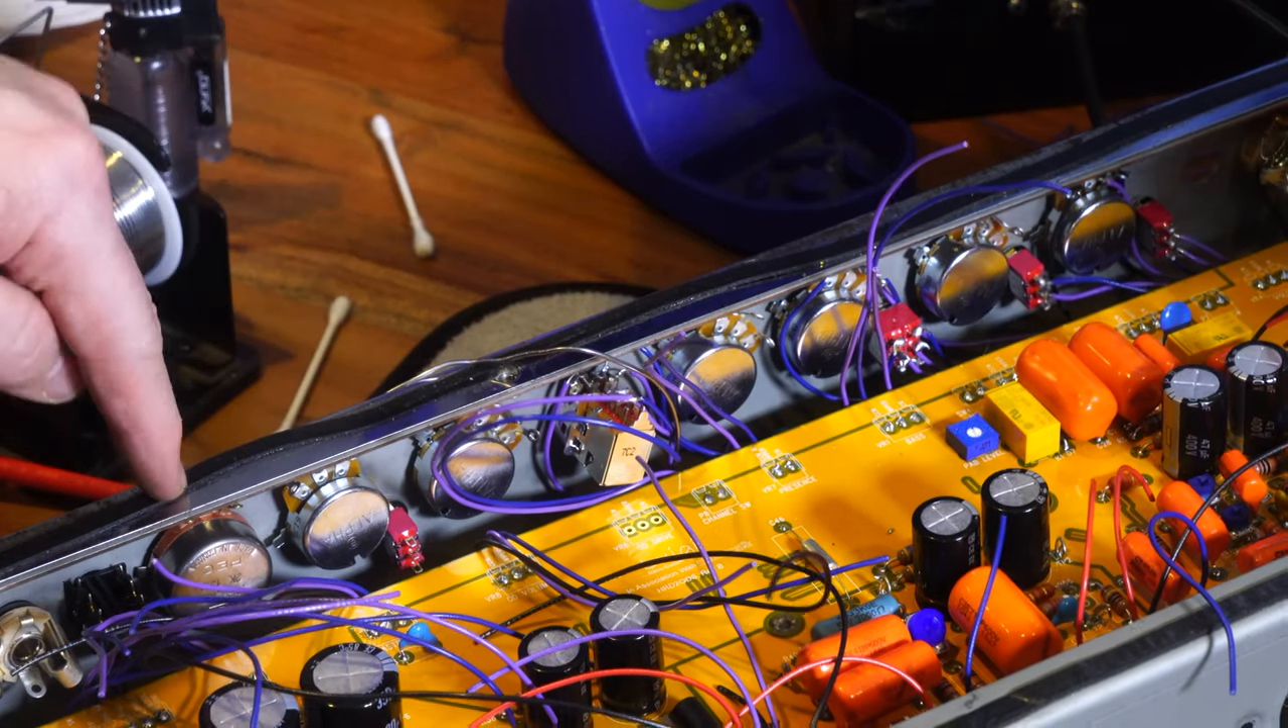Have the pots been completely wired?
No.